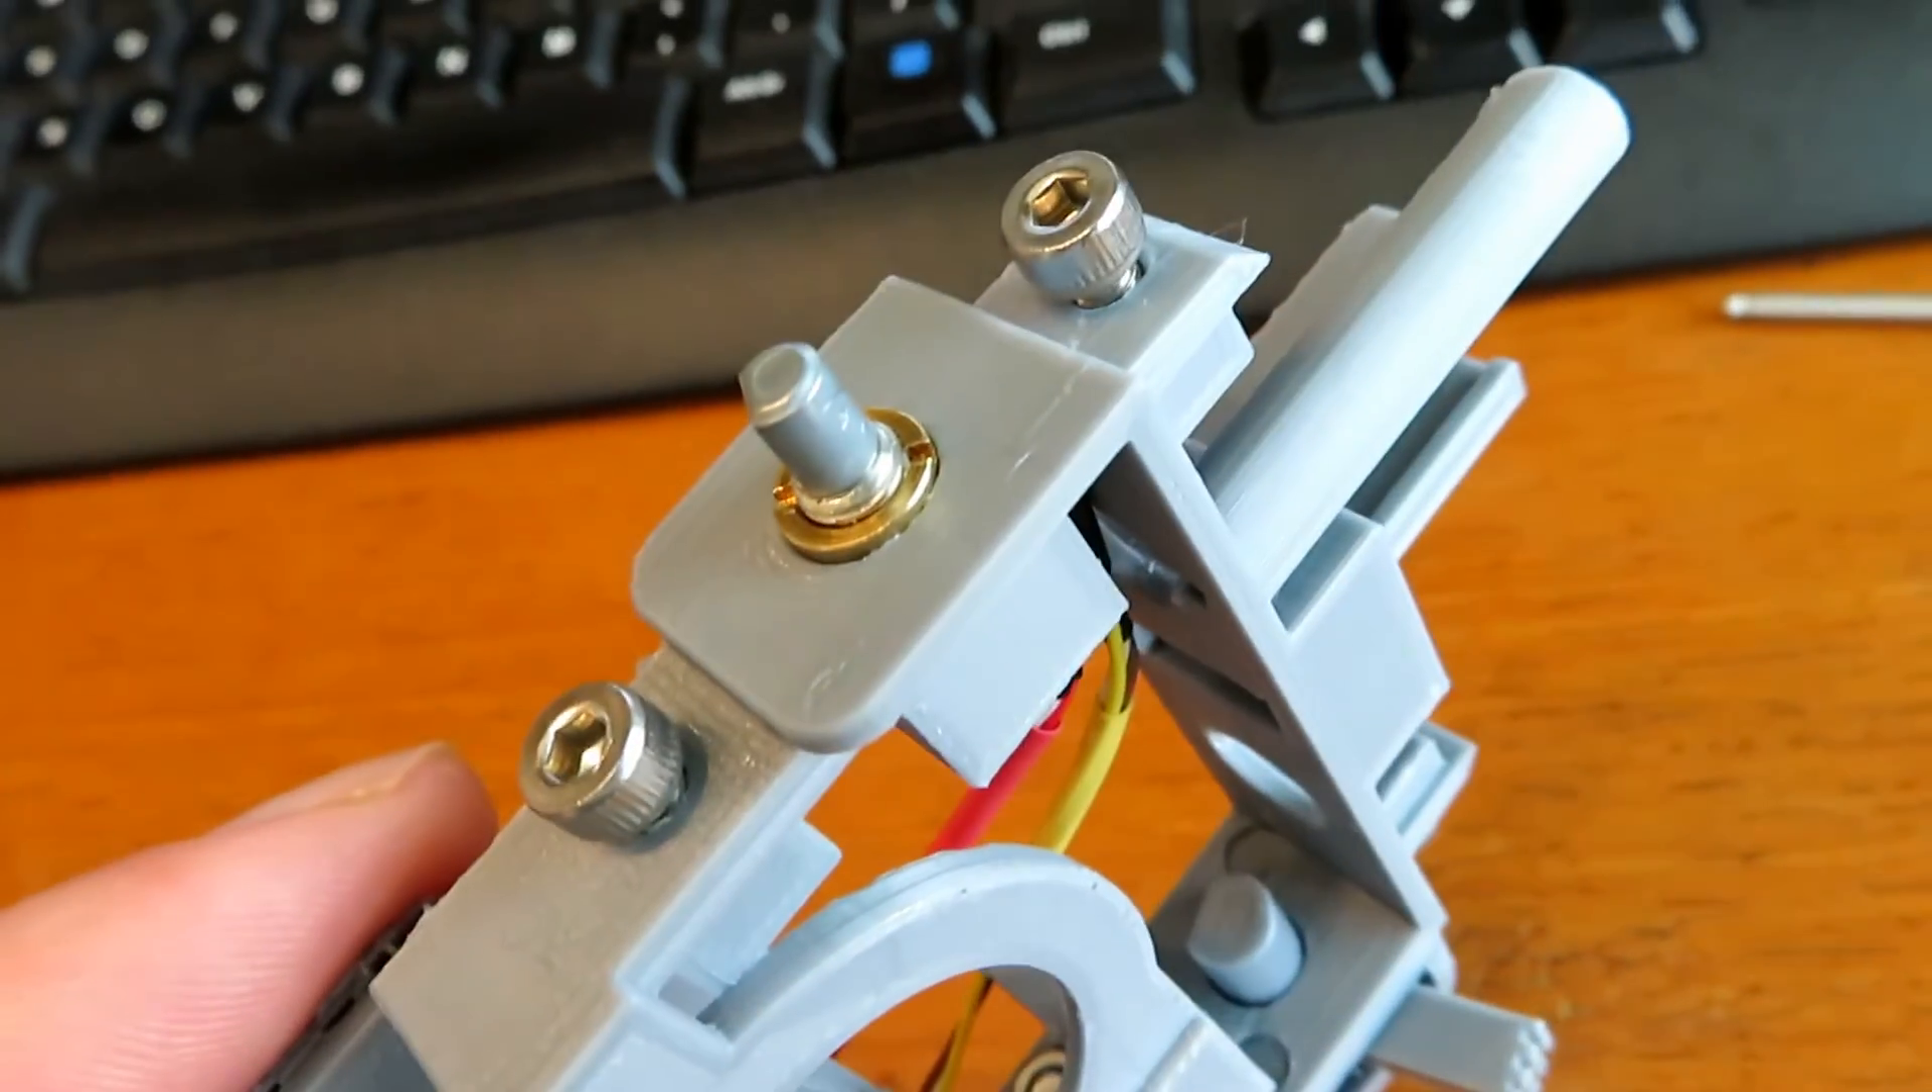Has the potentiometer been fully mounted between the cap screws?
Yes.